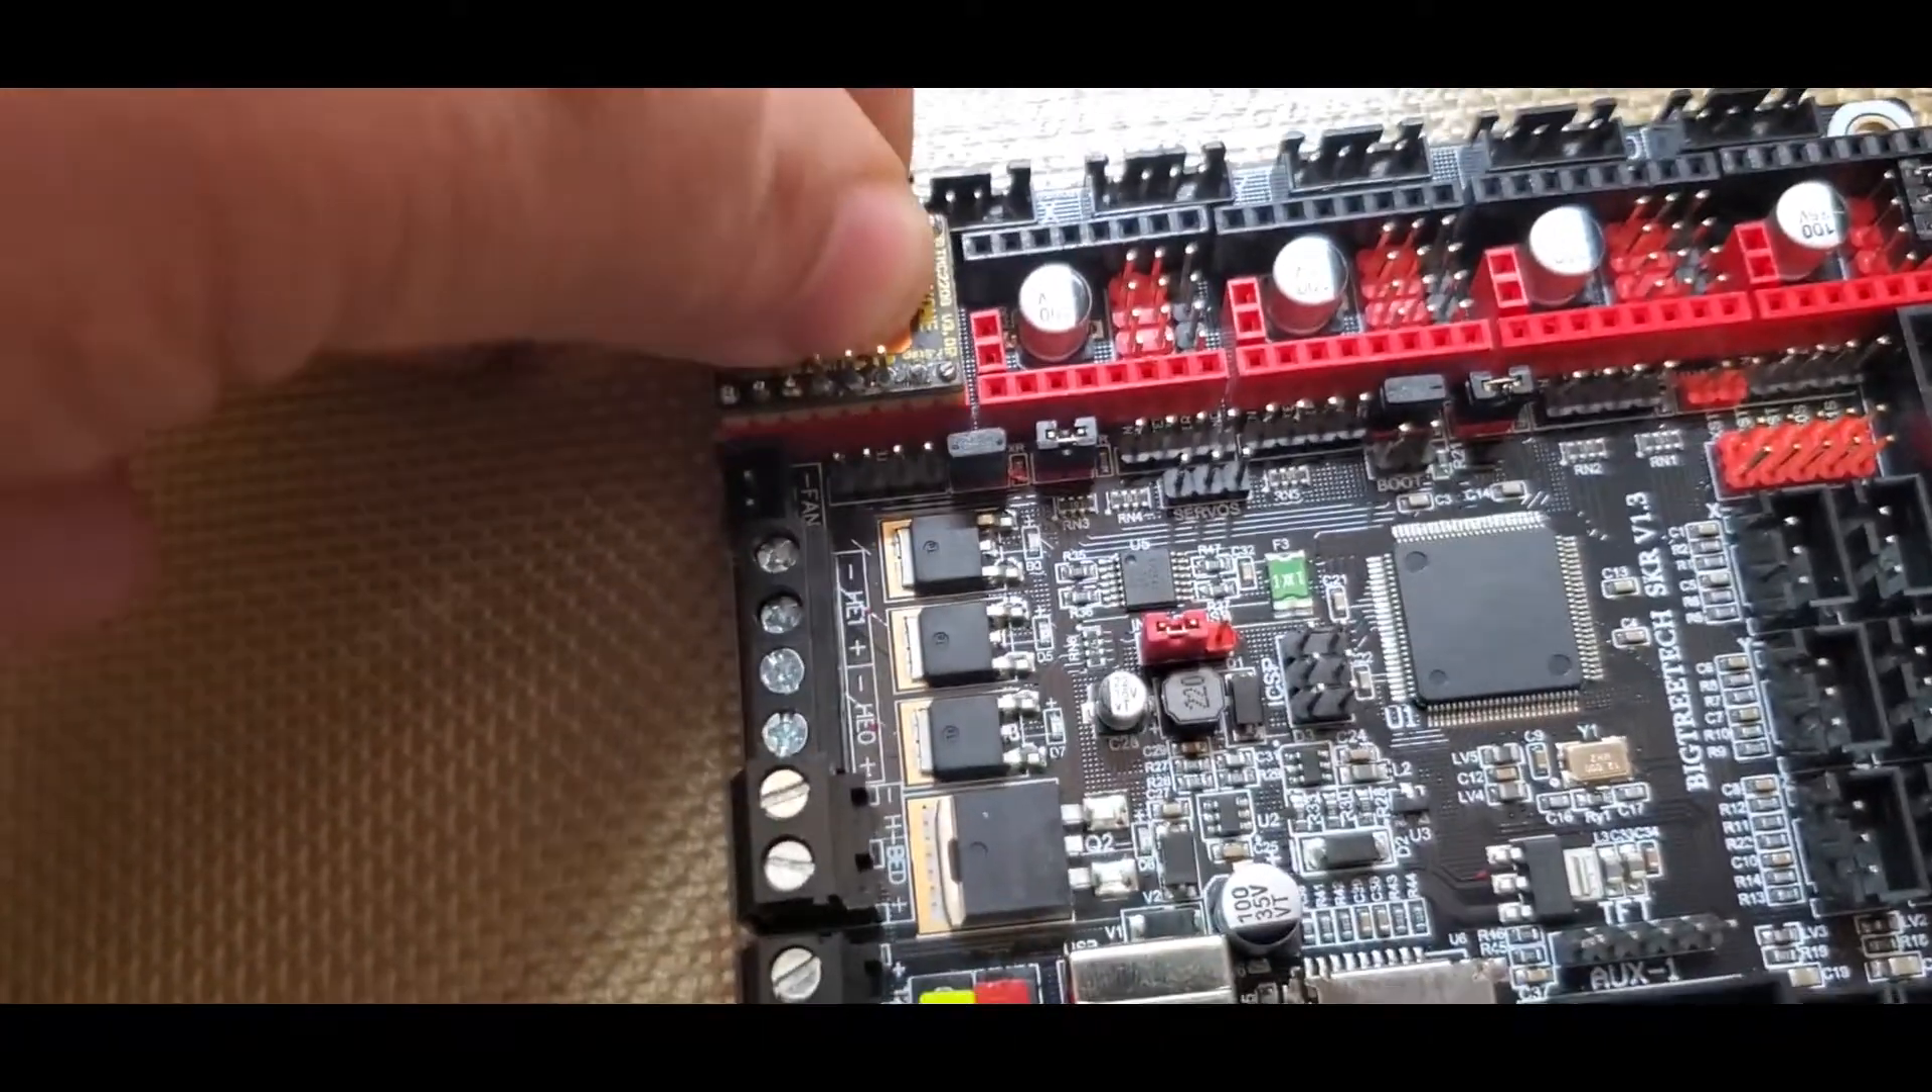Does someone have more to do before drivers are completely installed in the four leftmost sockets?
Yes.